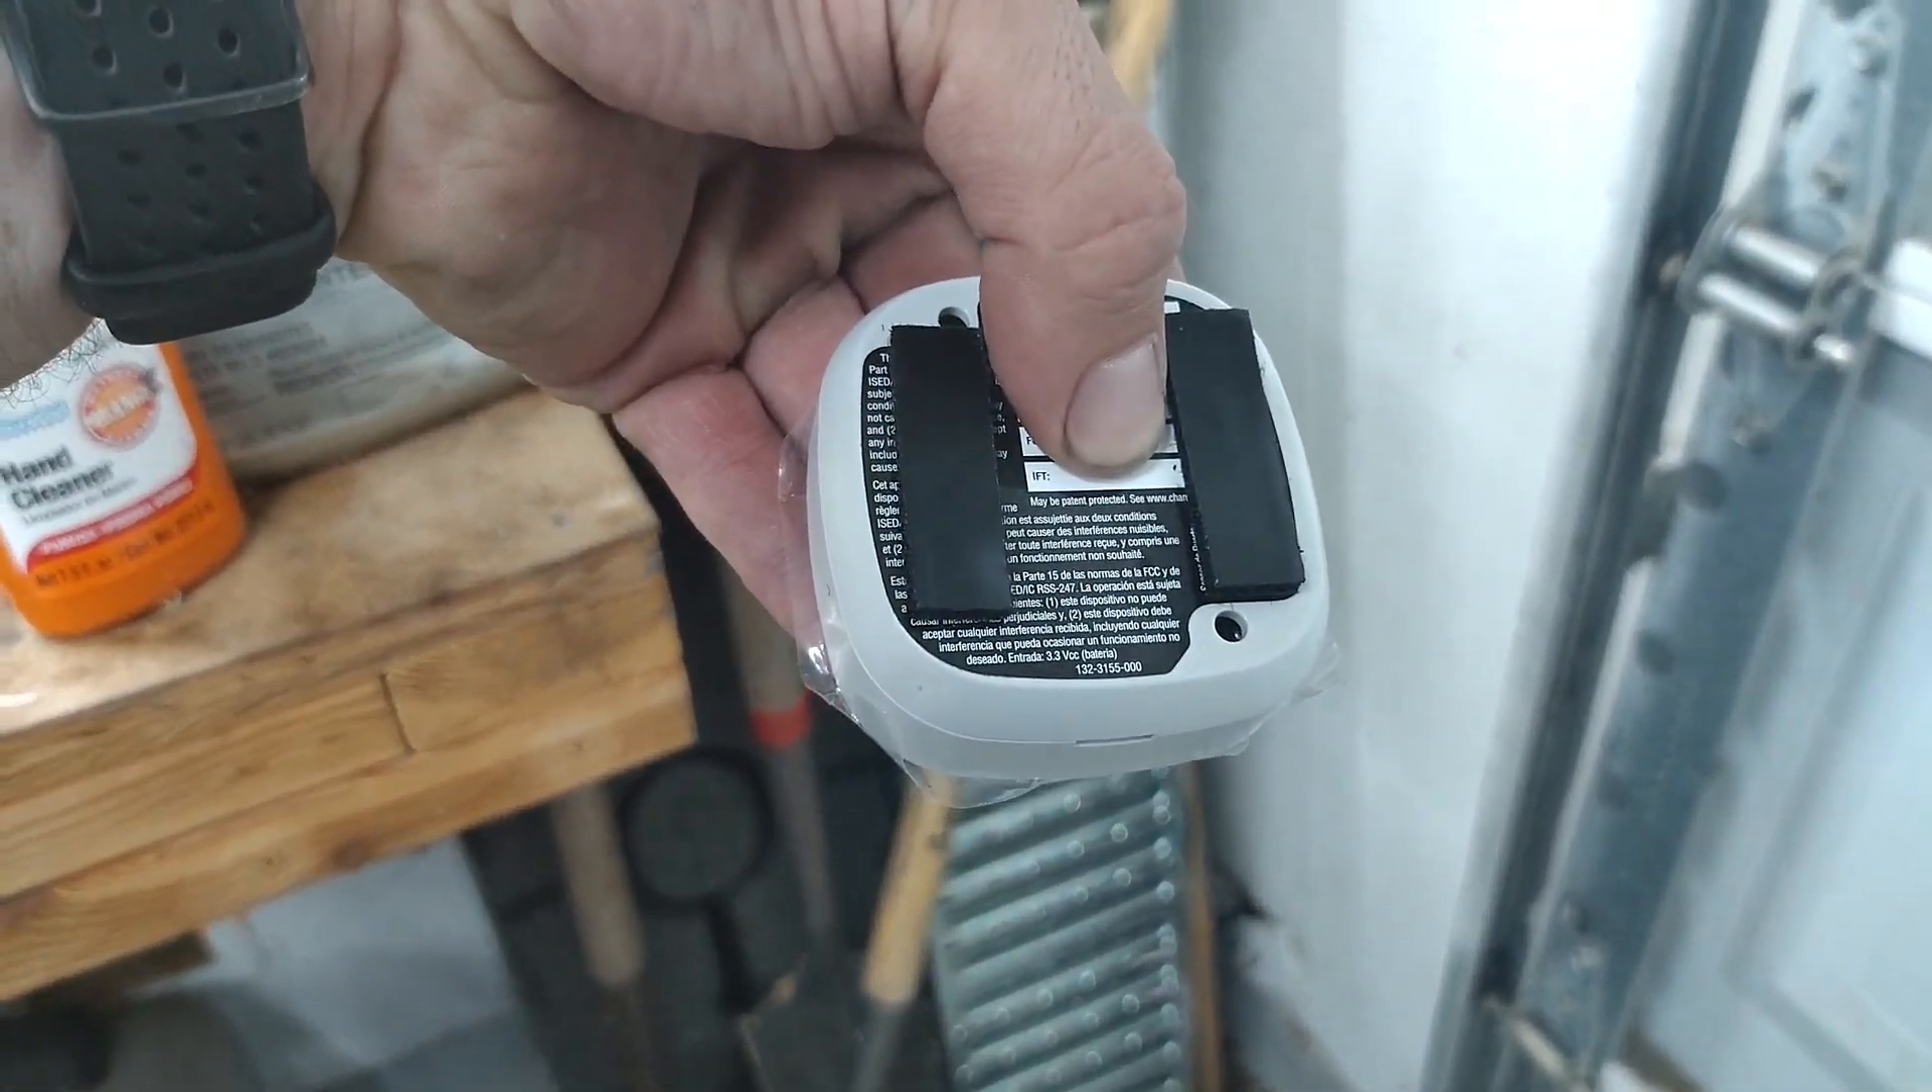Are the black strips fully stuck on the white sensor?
Yes.